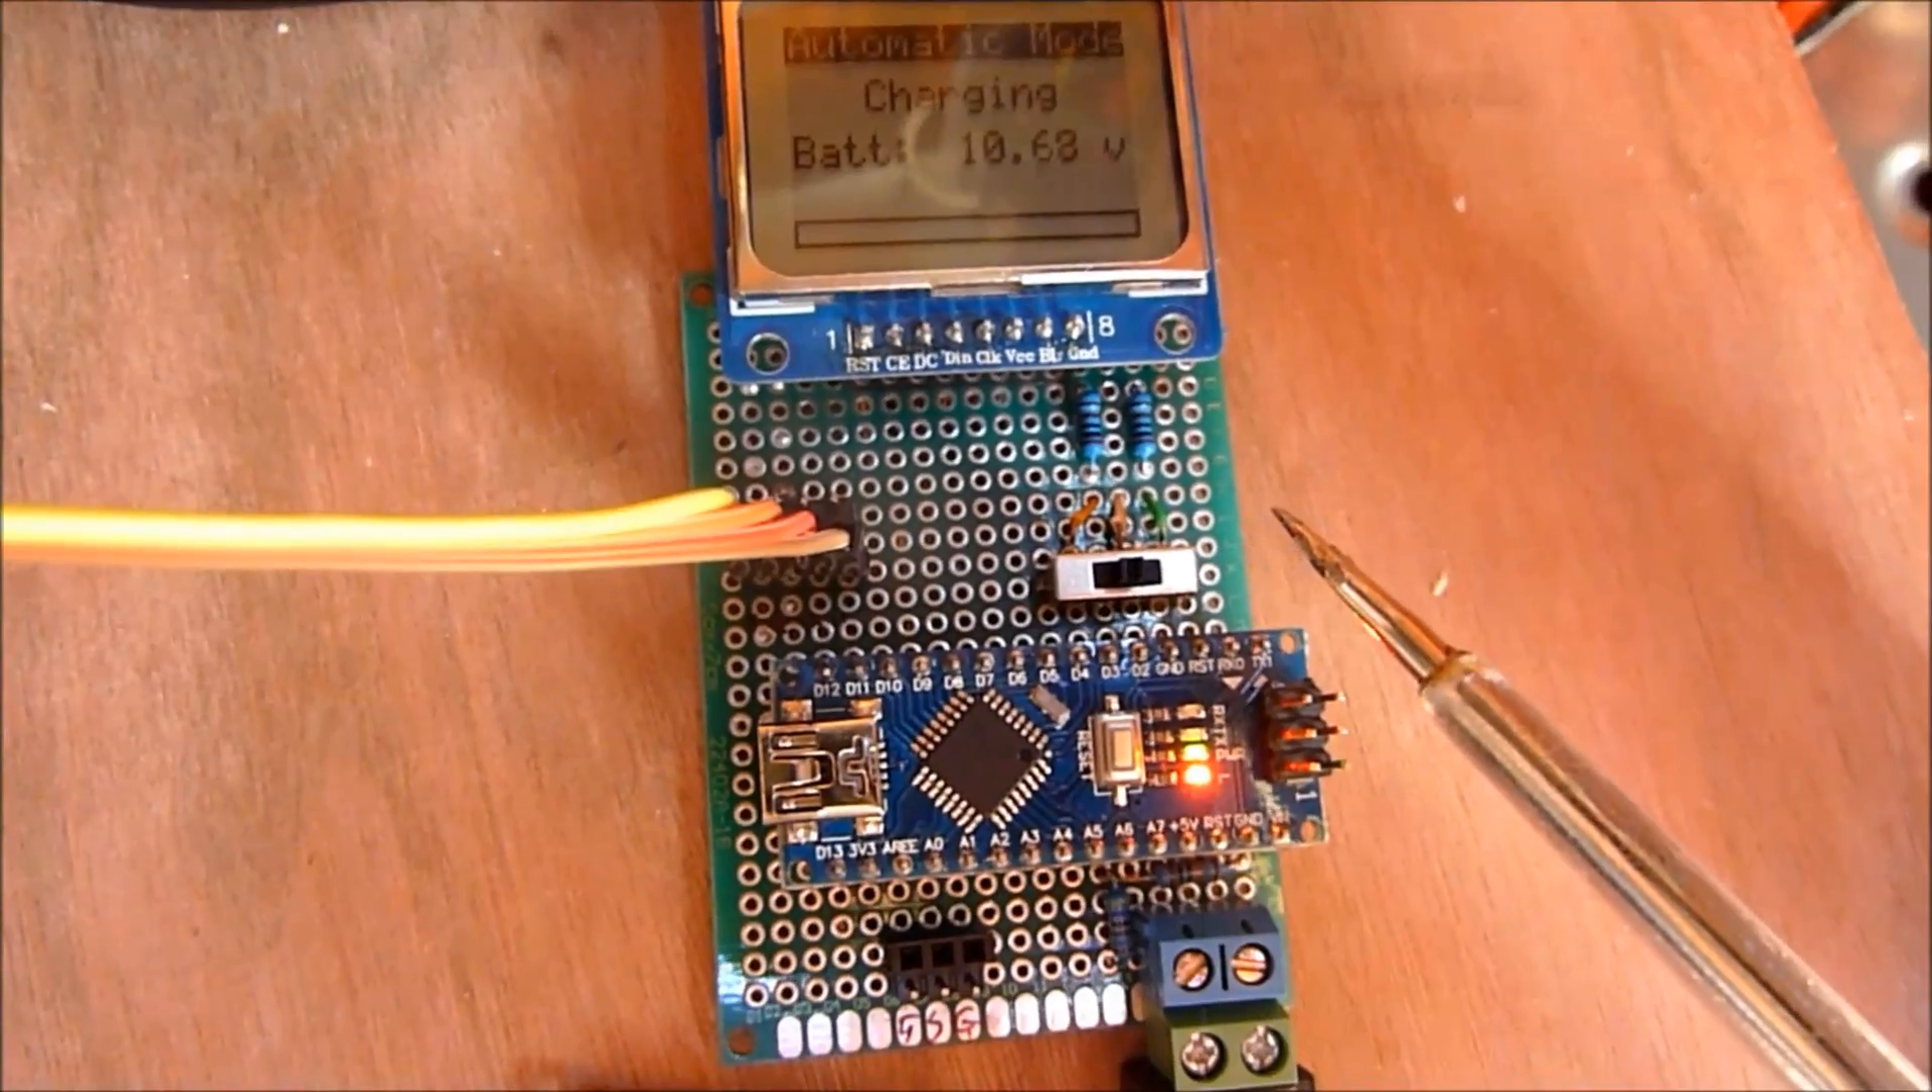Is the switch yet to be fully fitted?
No.